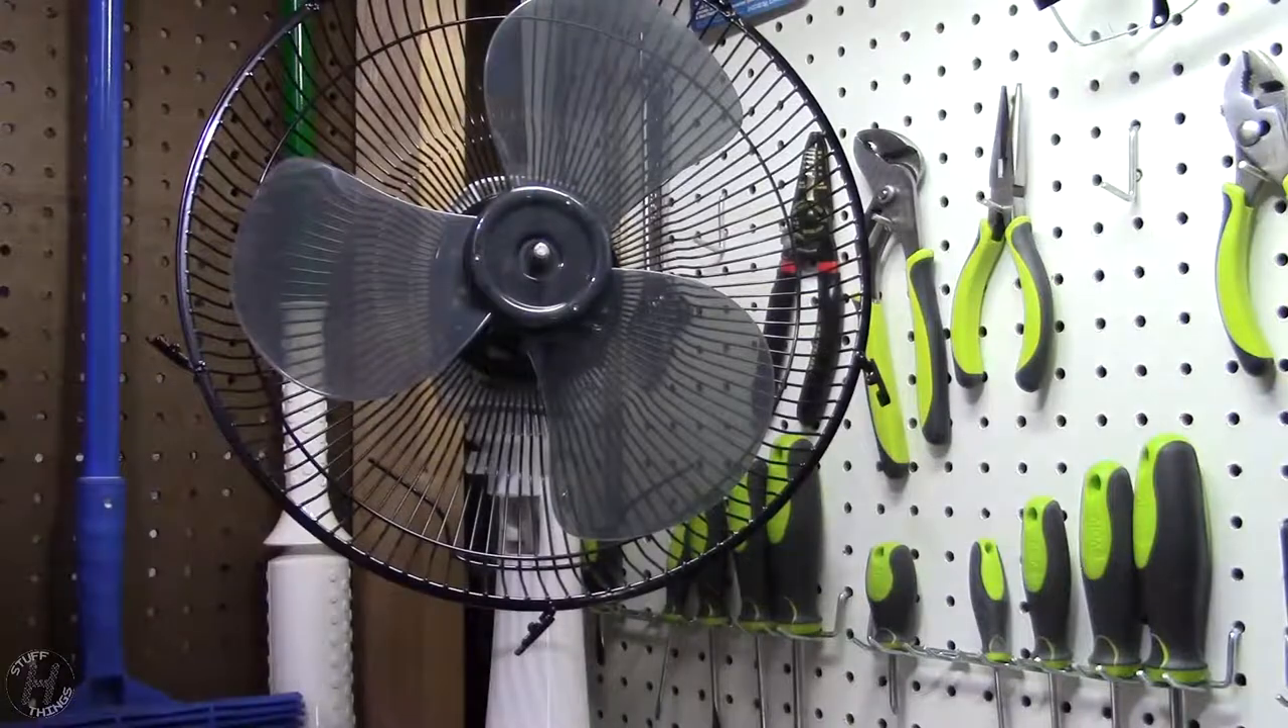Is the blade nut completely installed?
No.